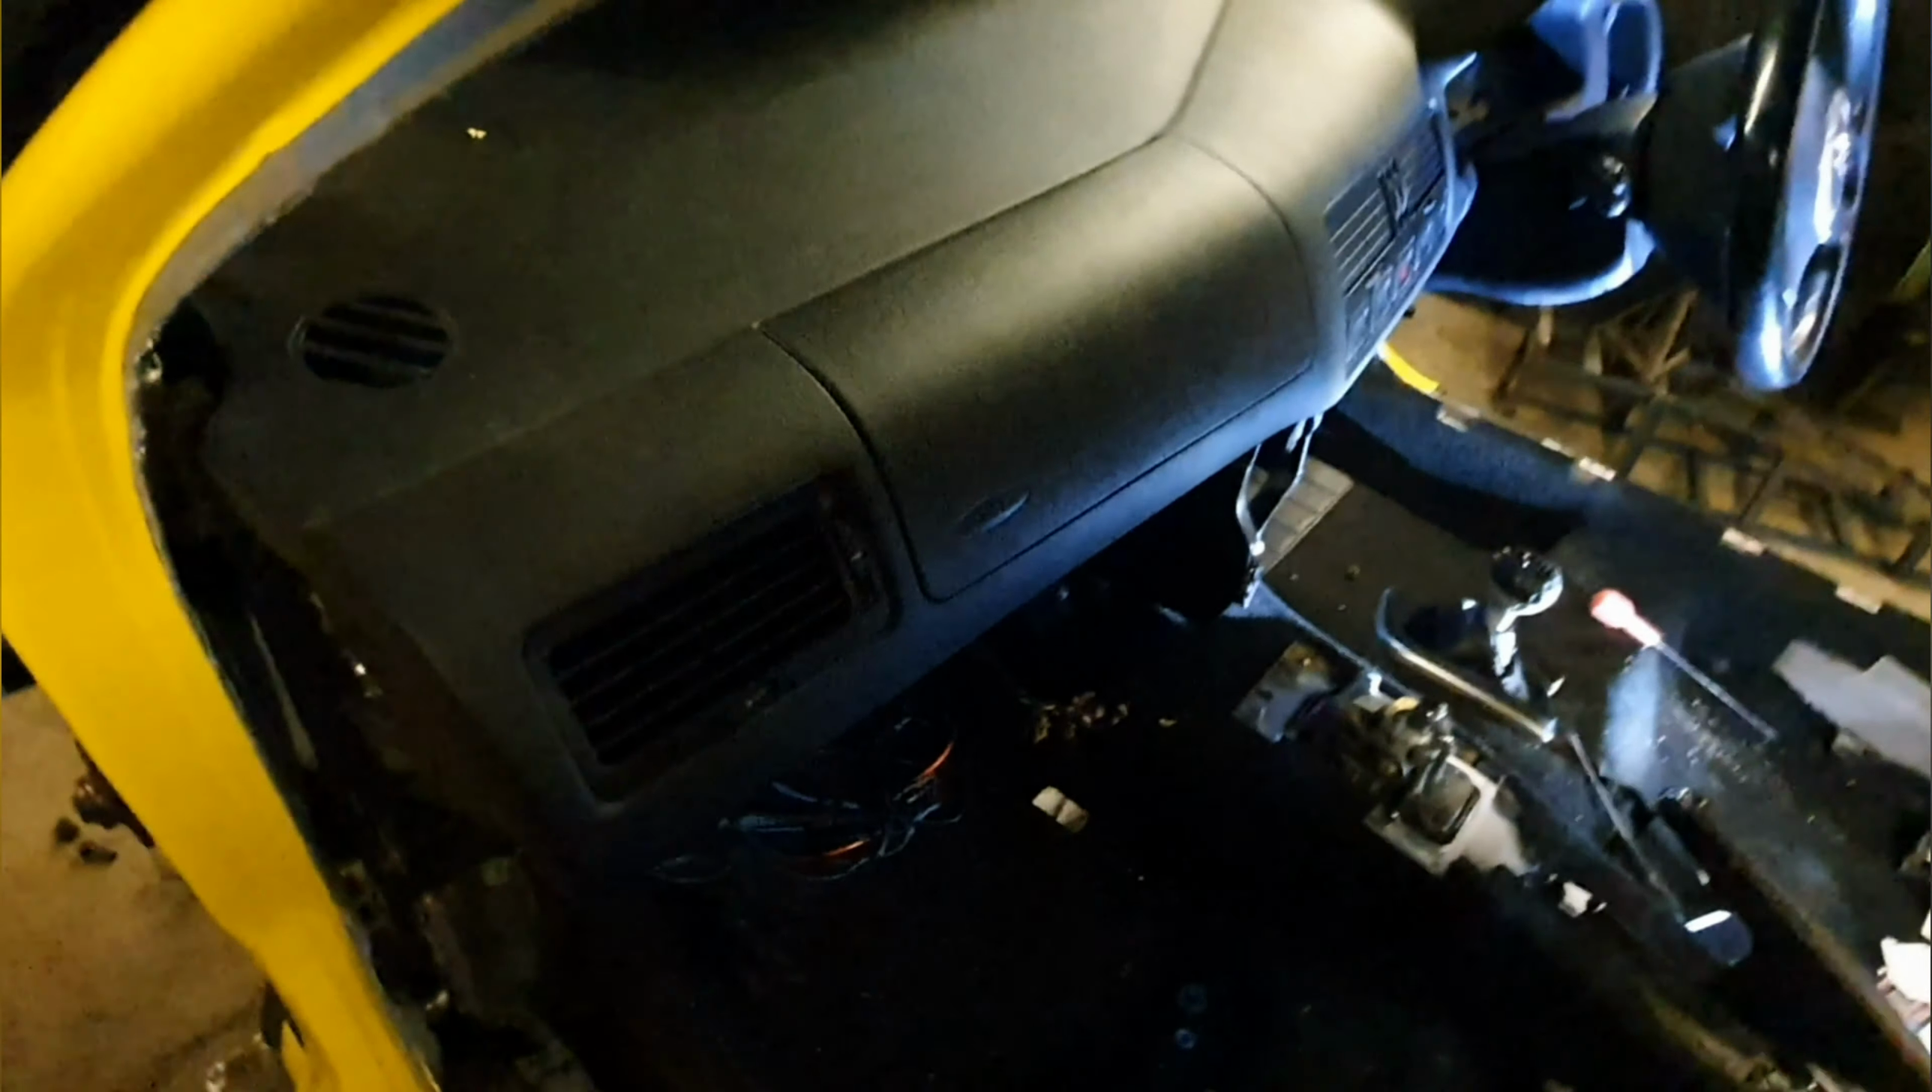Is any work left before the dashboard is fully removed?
Yes.